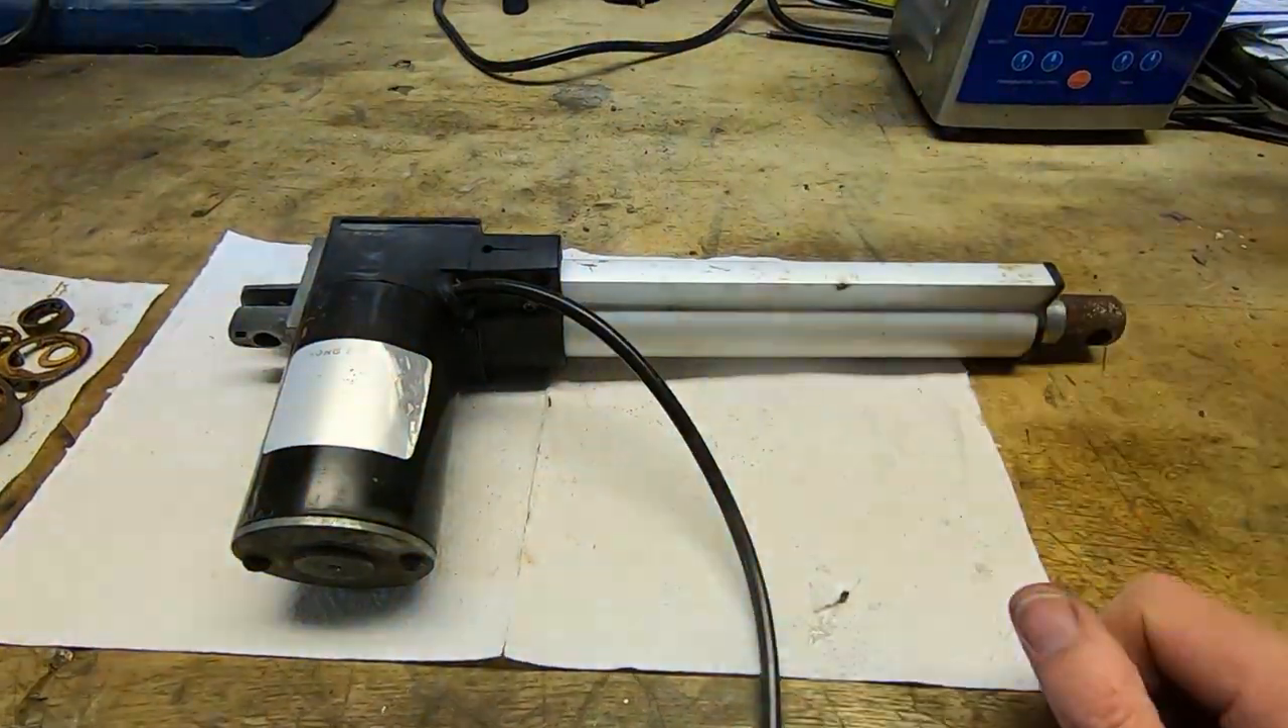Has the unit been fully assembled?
Yes.